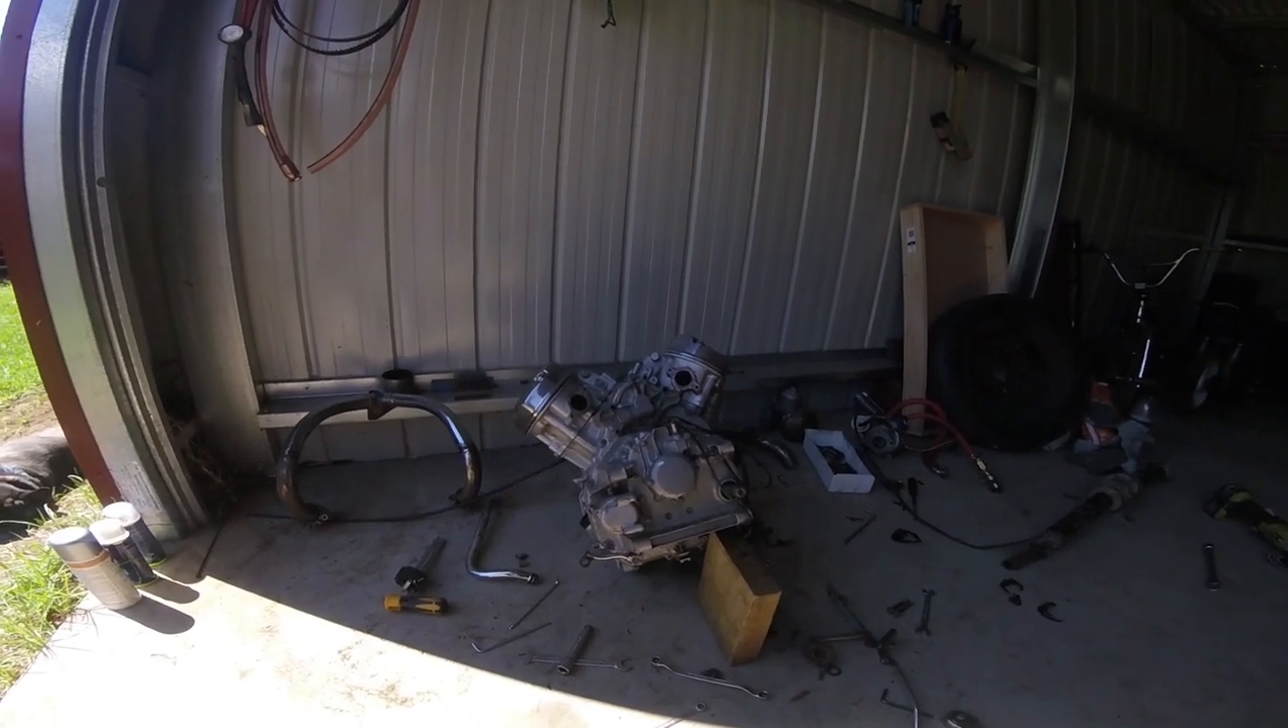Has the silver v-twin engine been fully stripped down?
No.